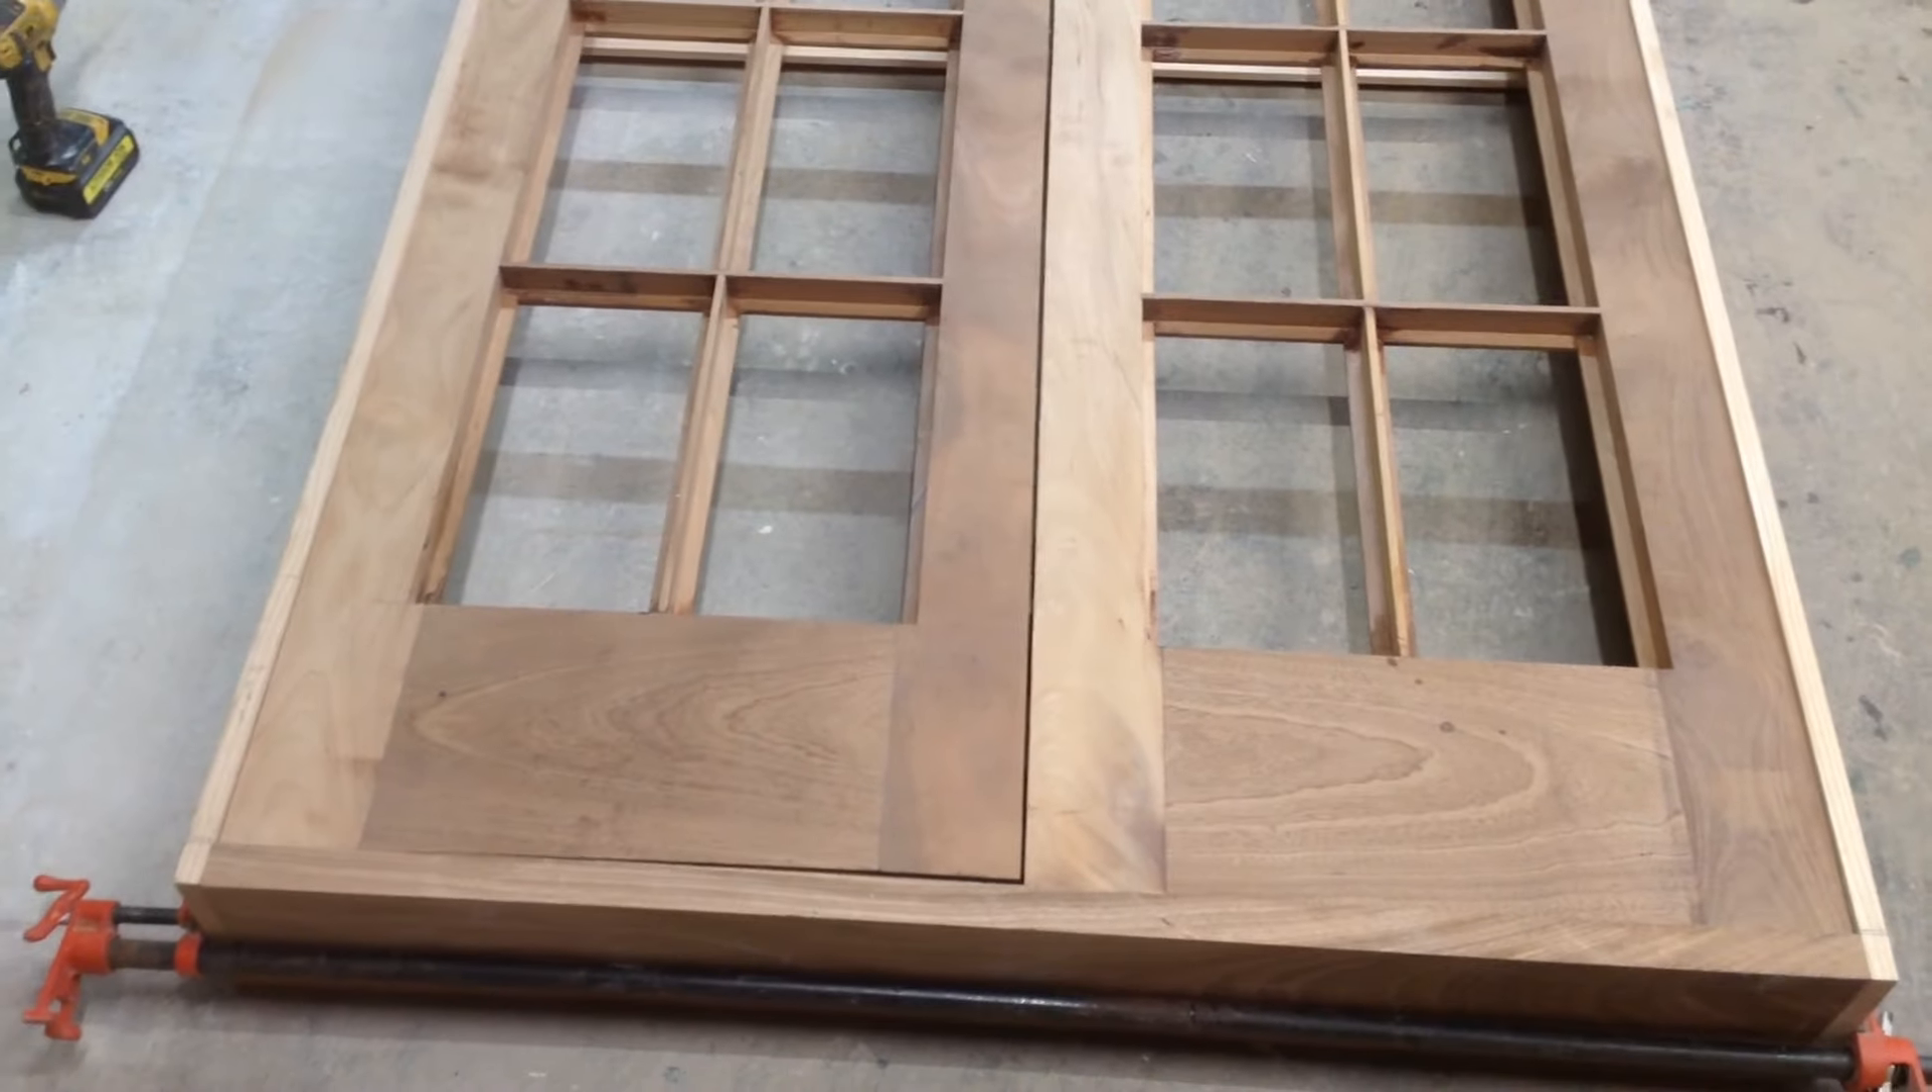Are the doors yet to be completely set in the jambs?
No.